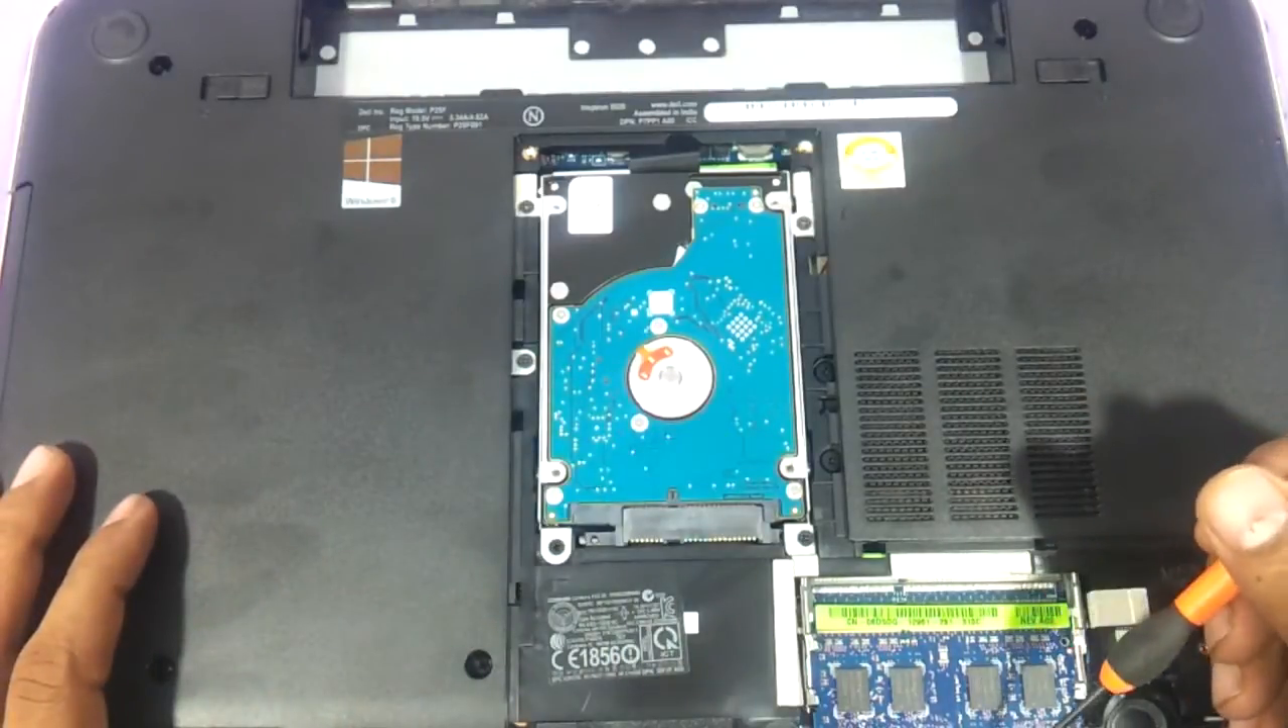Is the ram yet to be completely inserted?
No.